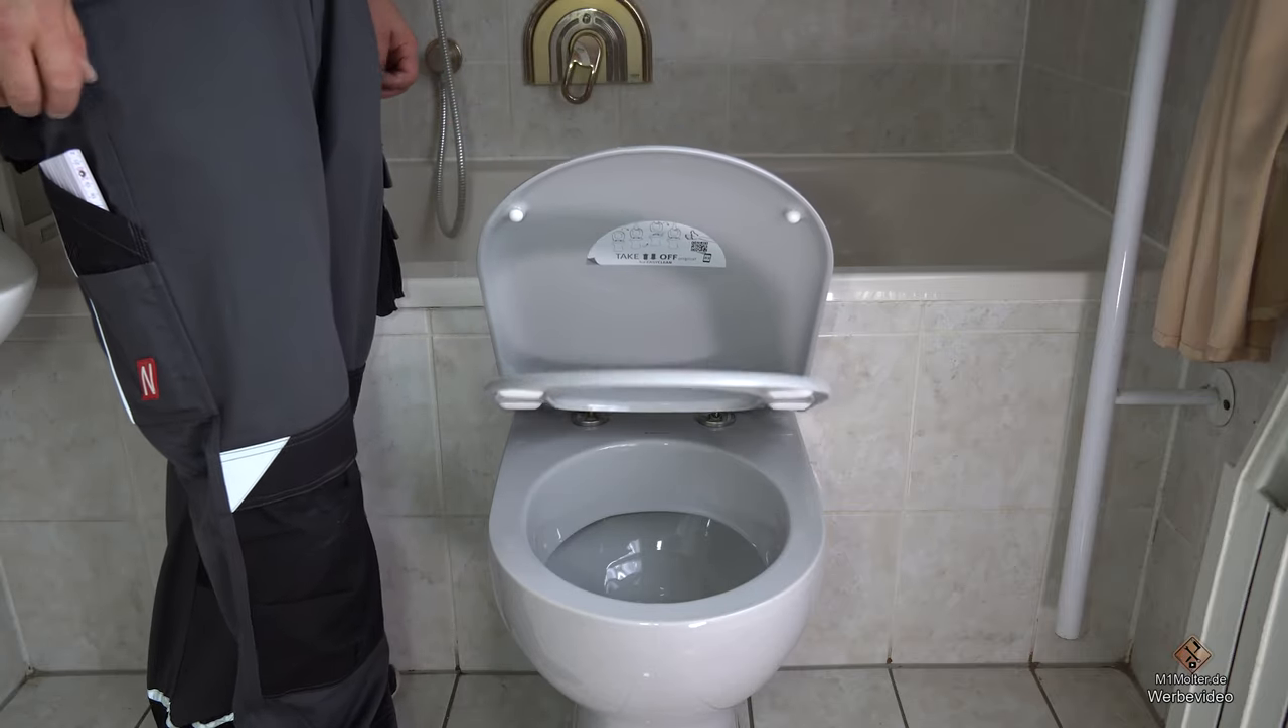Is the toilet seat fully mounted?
Yes.